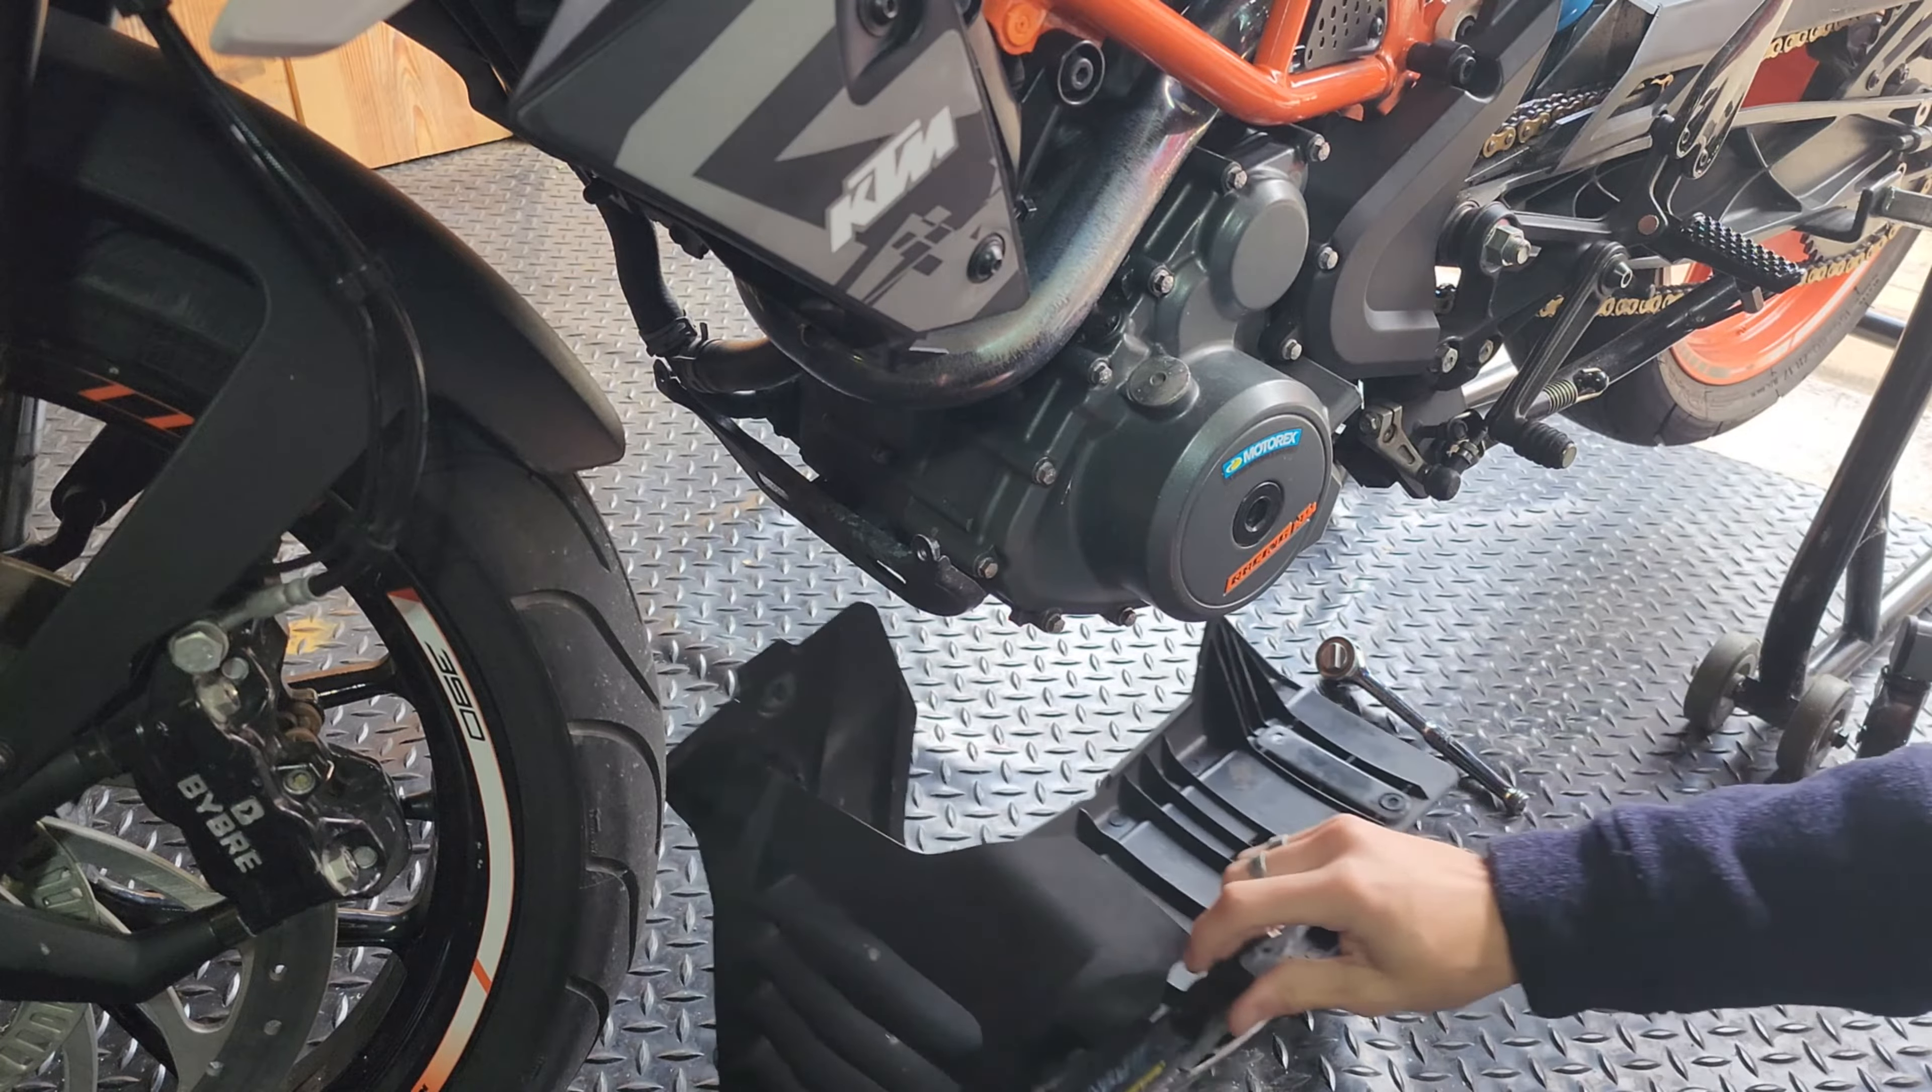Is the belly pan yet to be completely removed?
No.